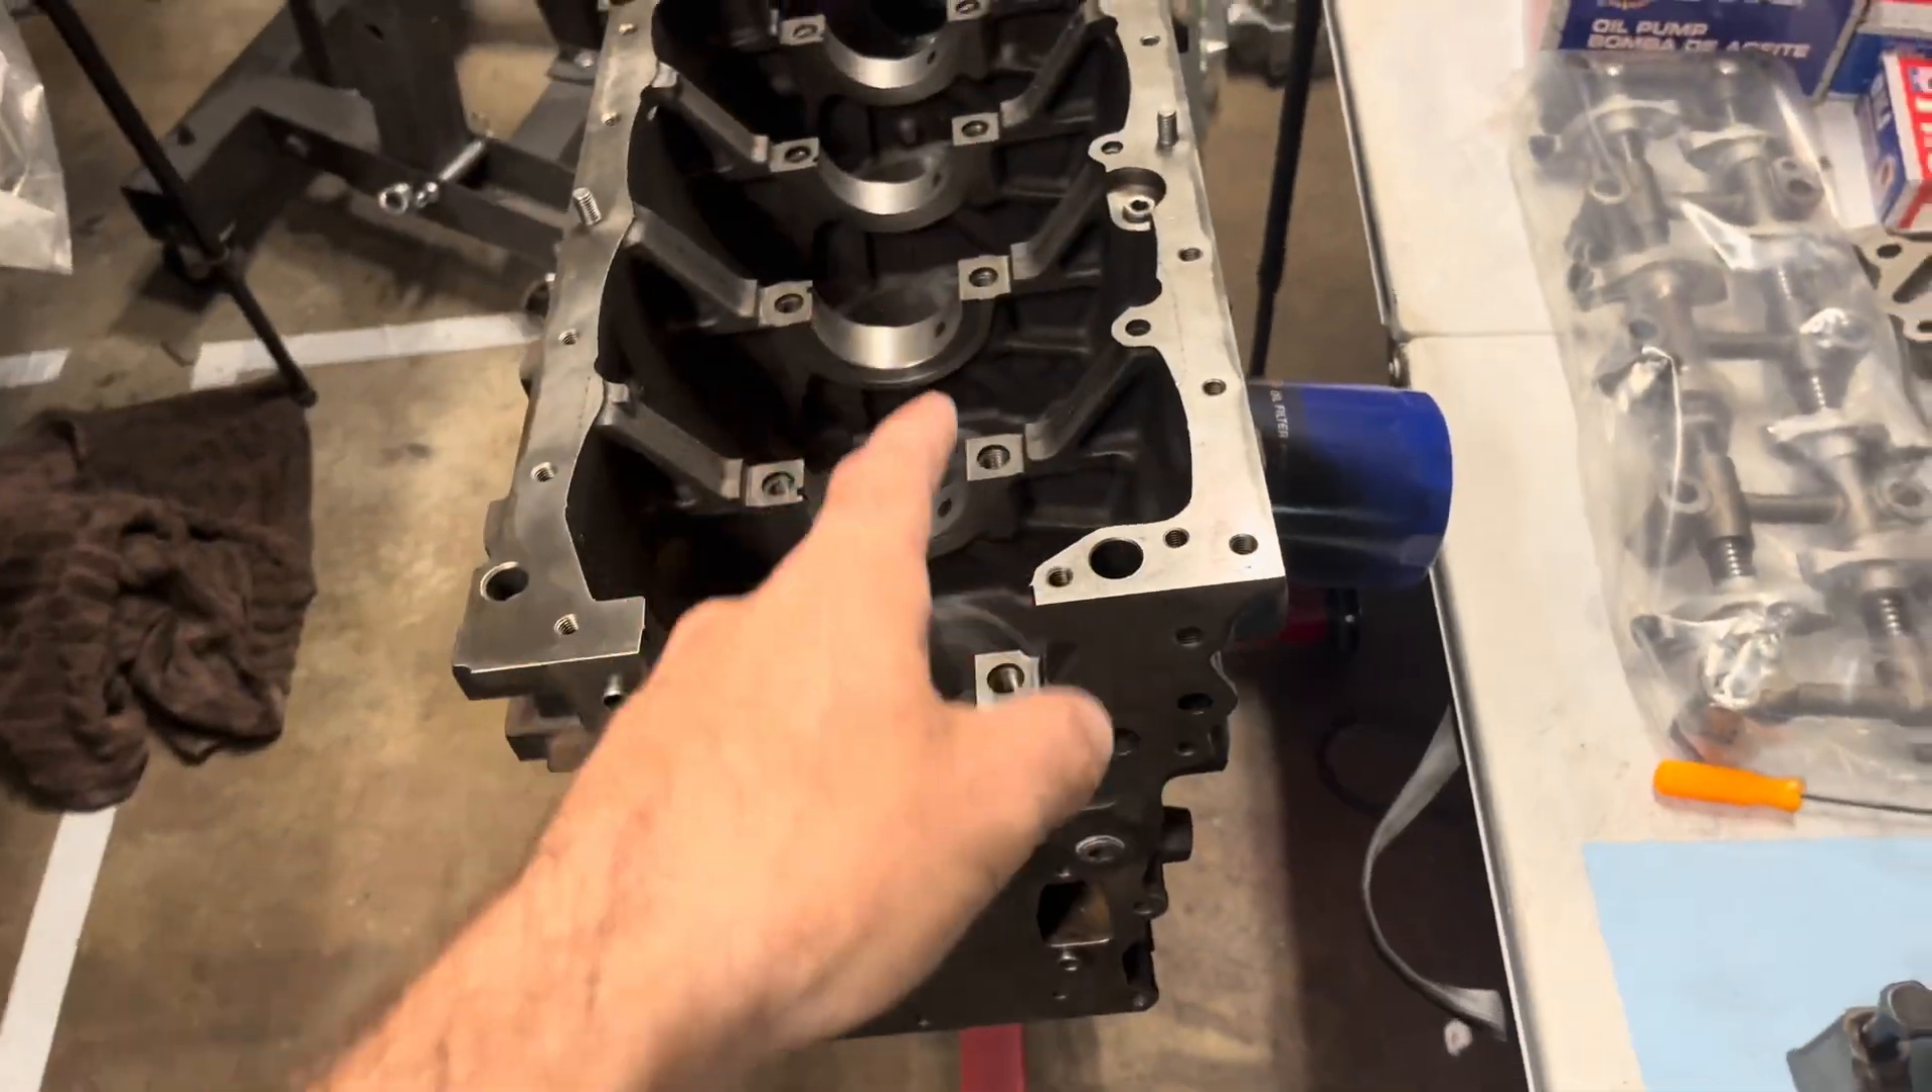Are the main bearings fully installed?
No.